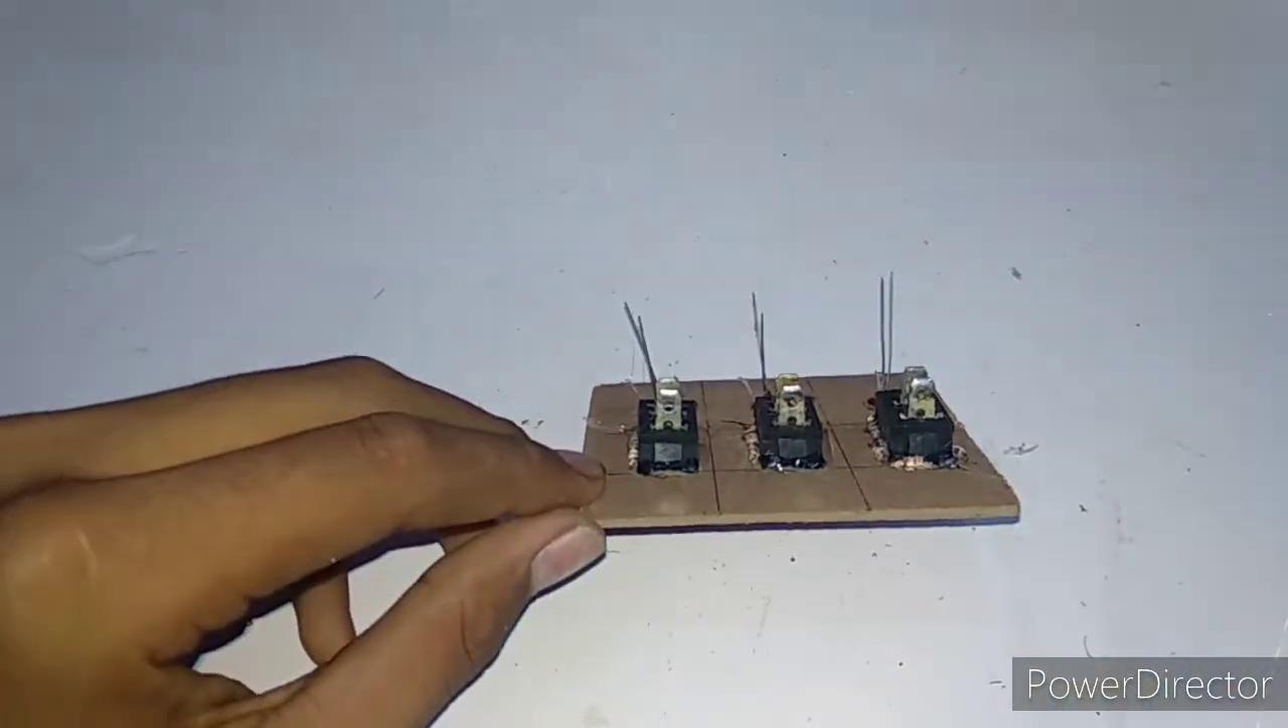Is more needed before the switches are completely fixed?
No.